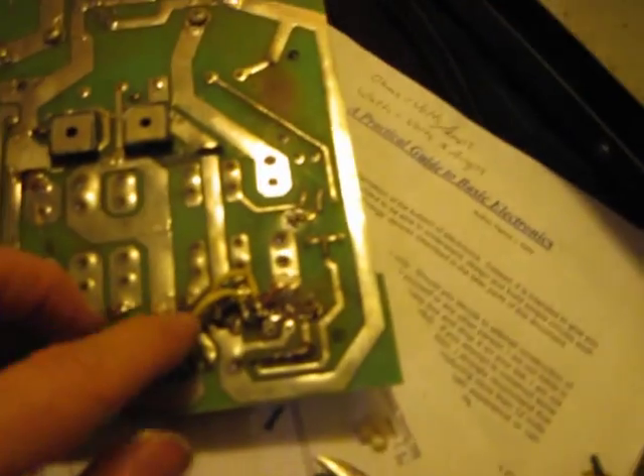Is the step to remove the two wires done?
No.